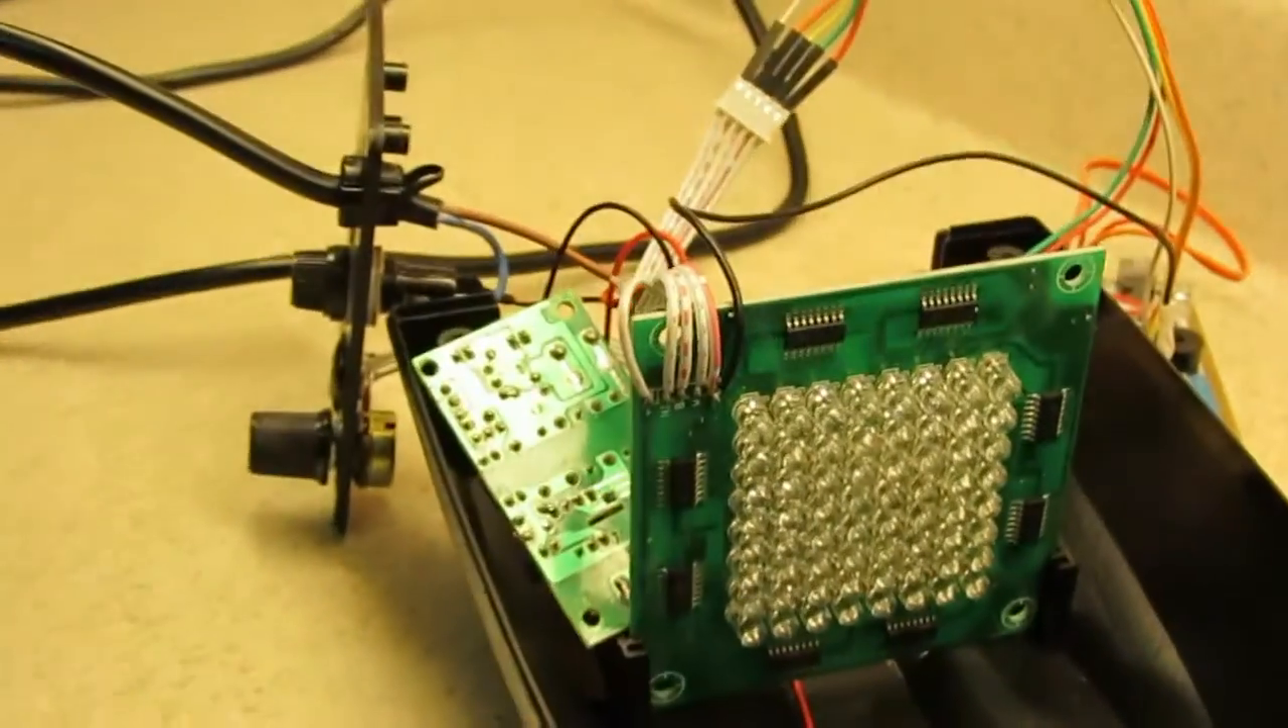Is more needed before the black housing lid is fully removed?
No.